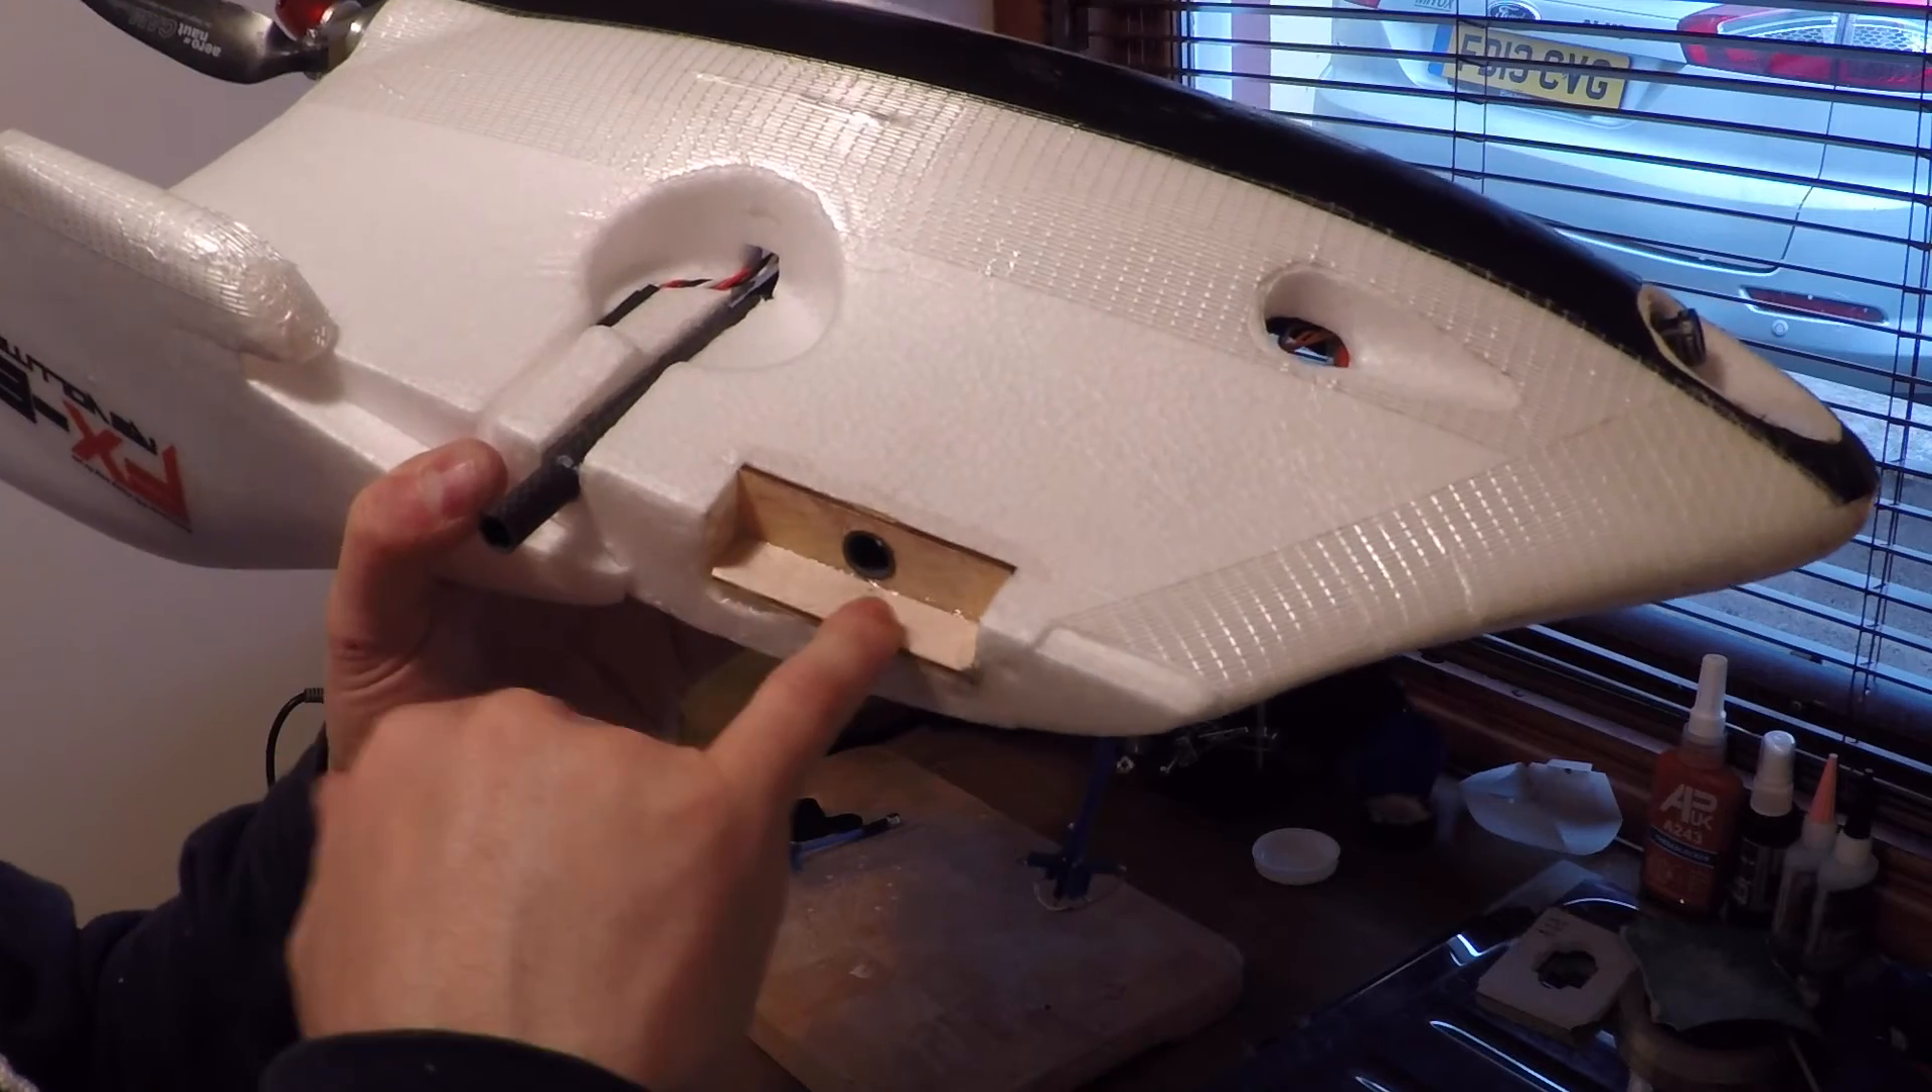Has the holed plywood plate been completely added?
Yes.